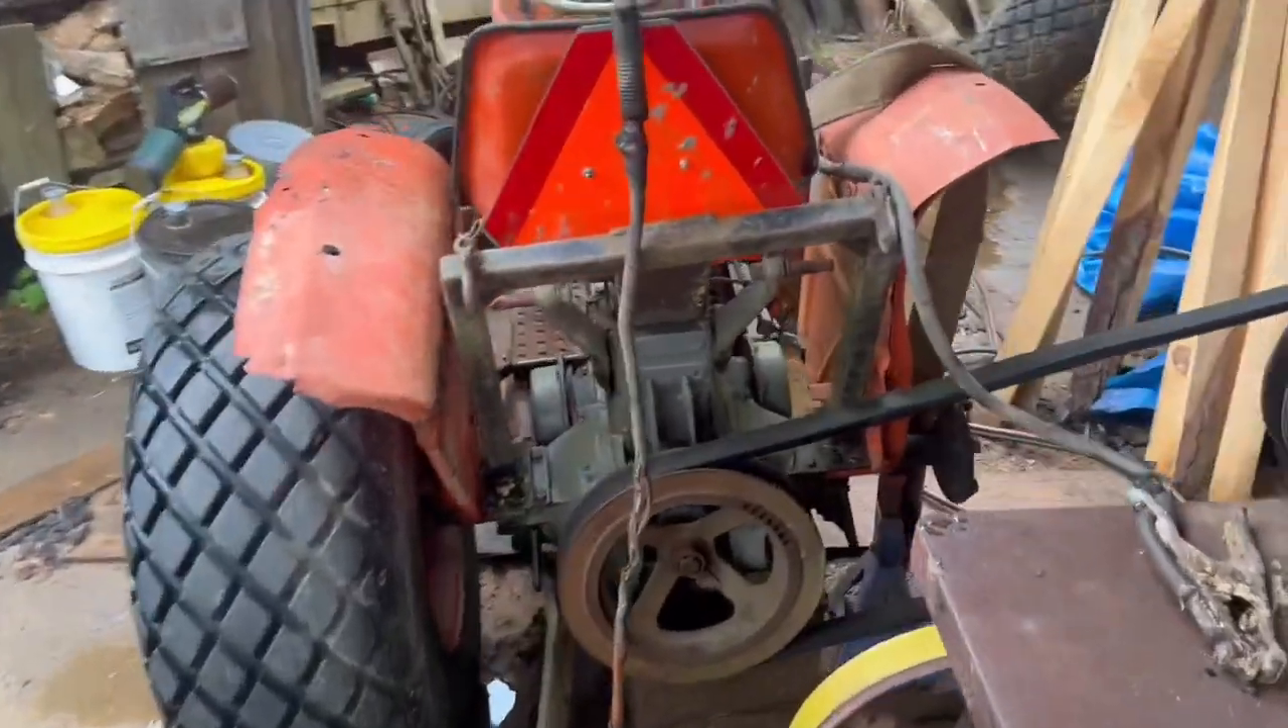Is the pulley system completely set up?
Yes.